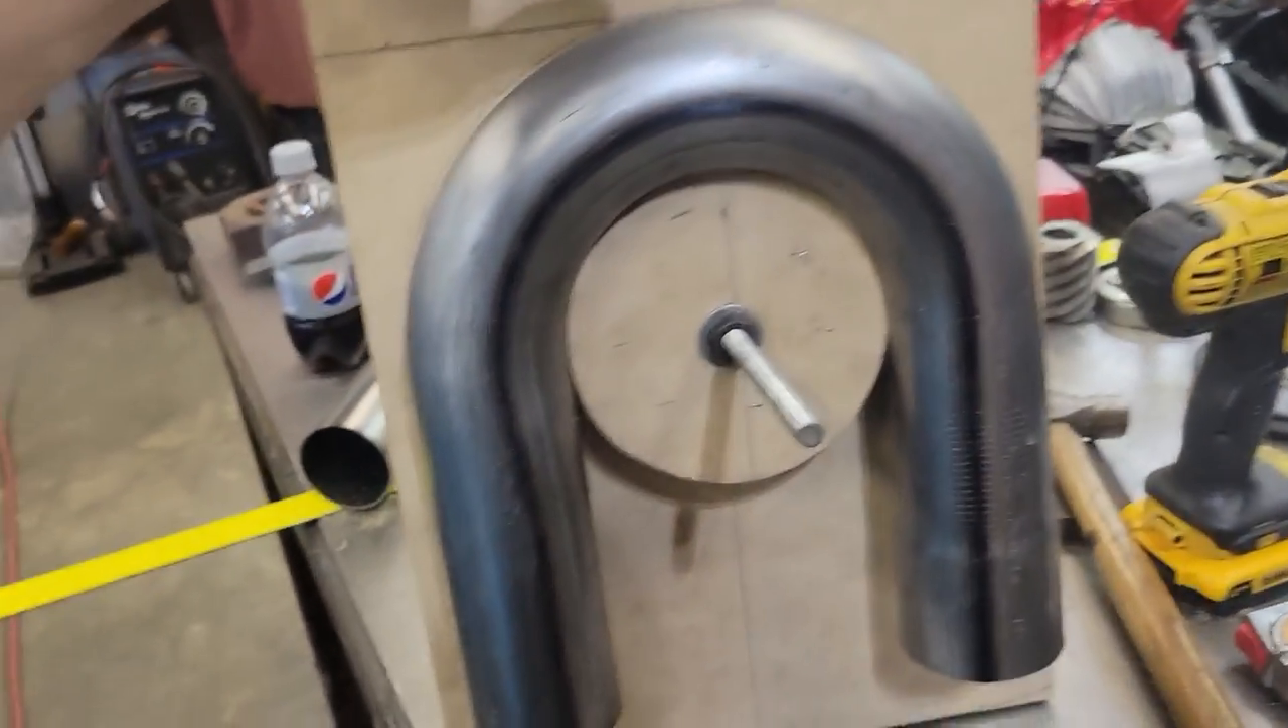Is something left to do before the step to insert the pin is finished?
No.